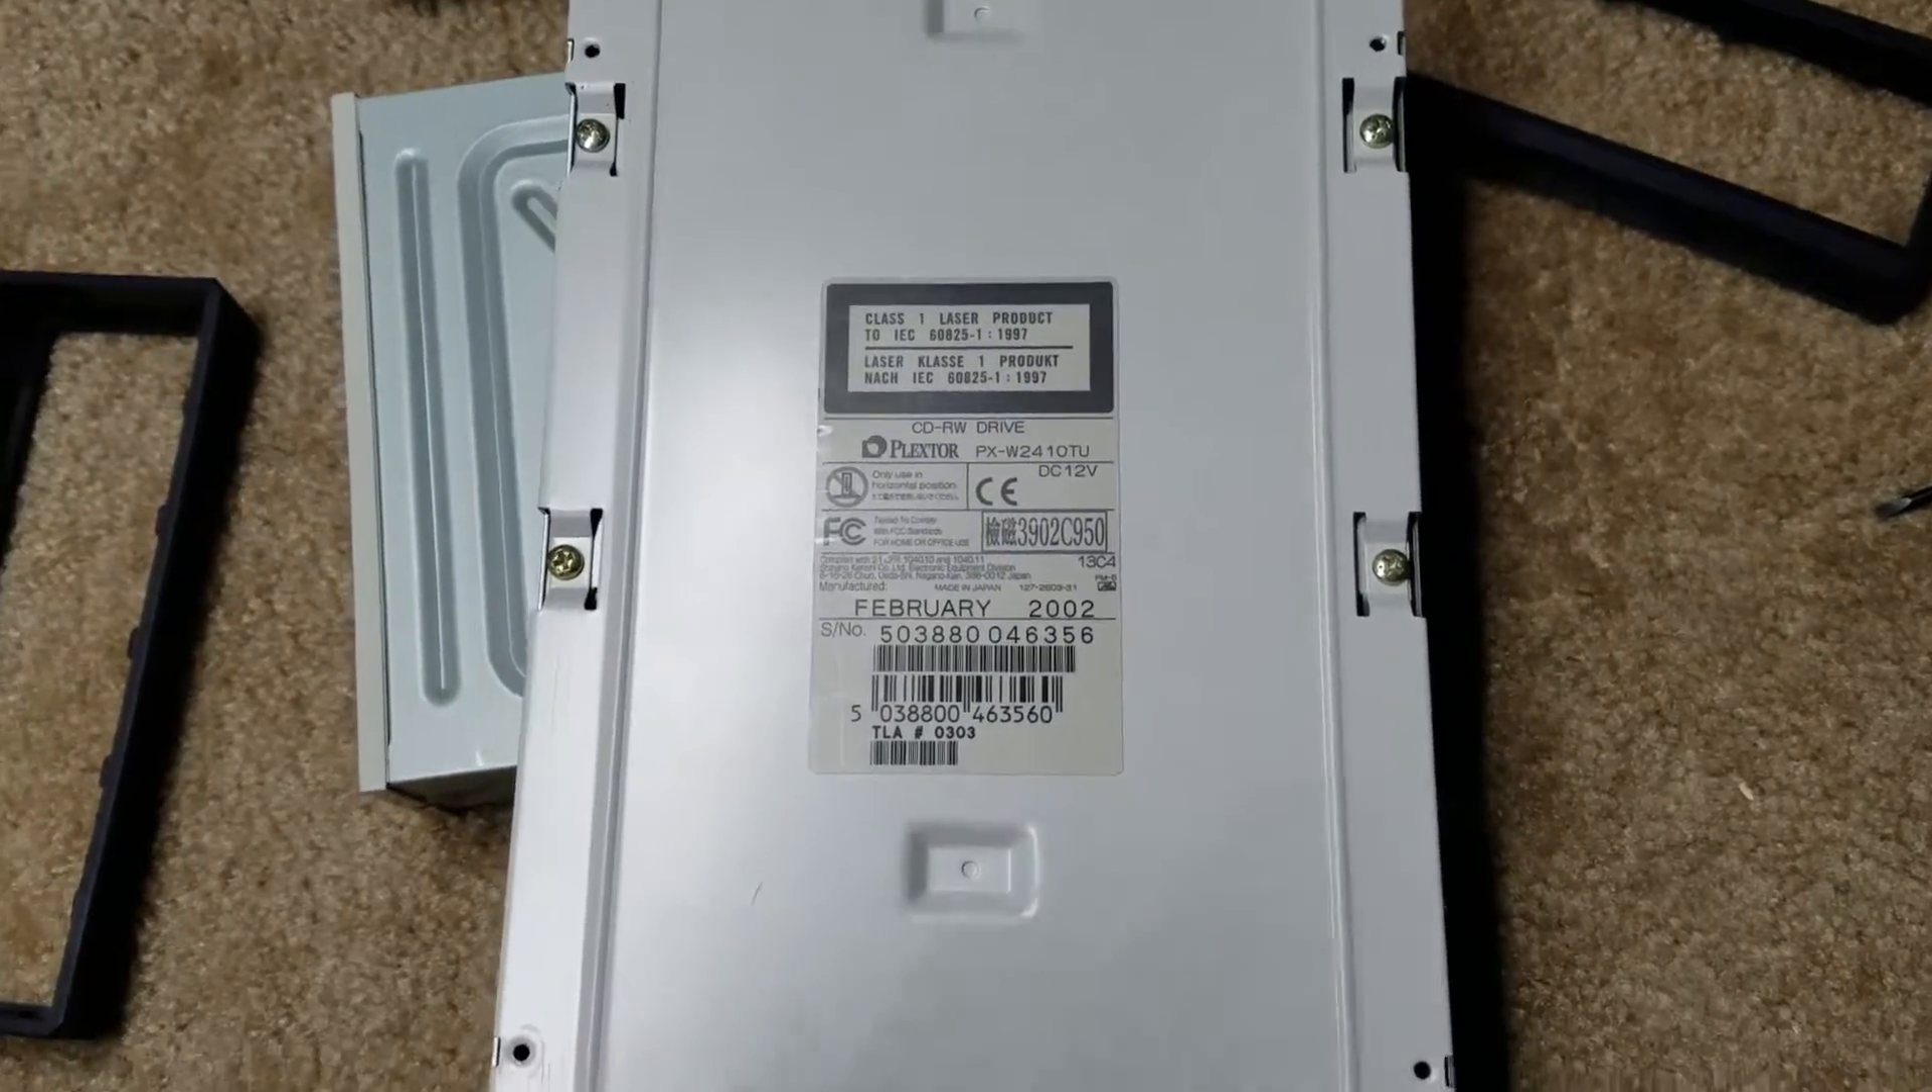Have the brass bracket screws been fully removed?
No.